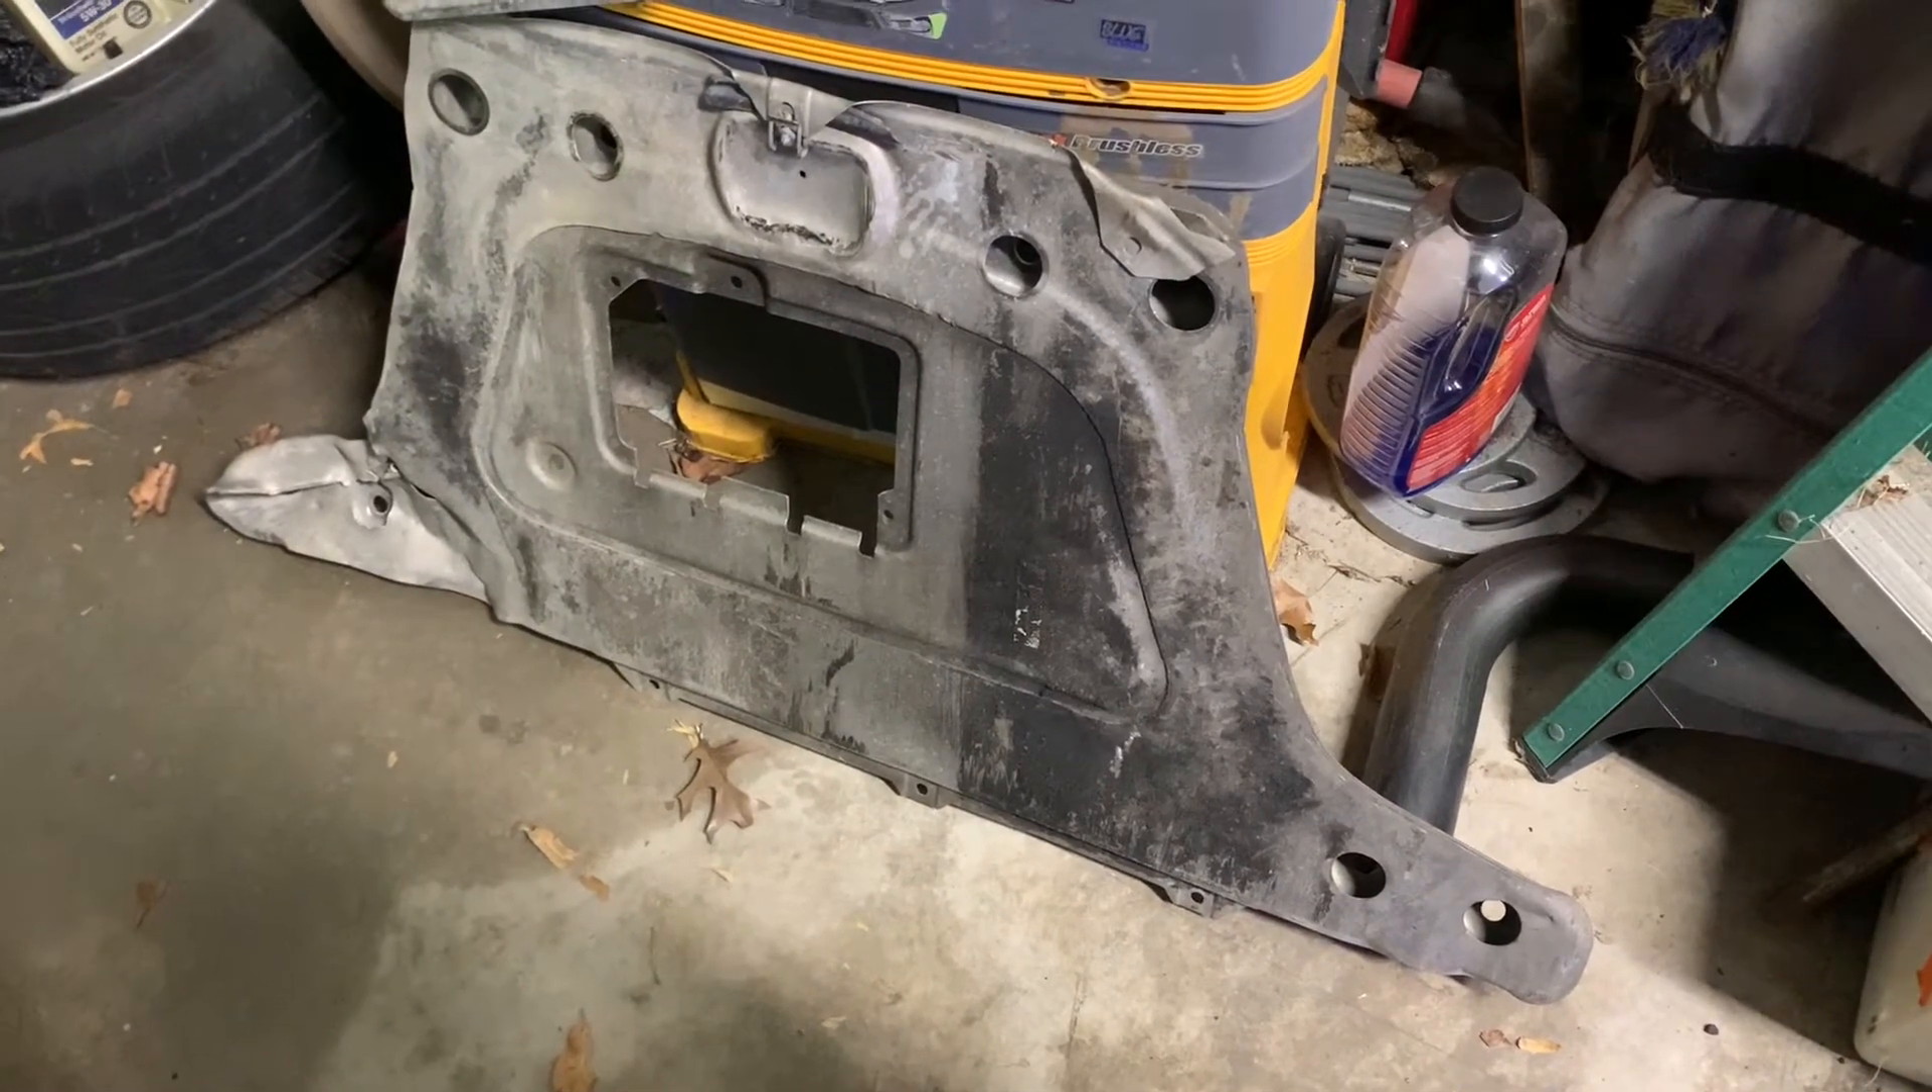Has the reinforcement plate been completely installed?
No.